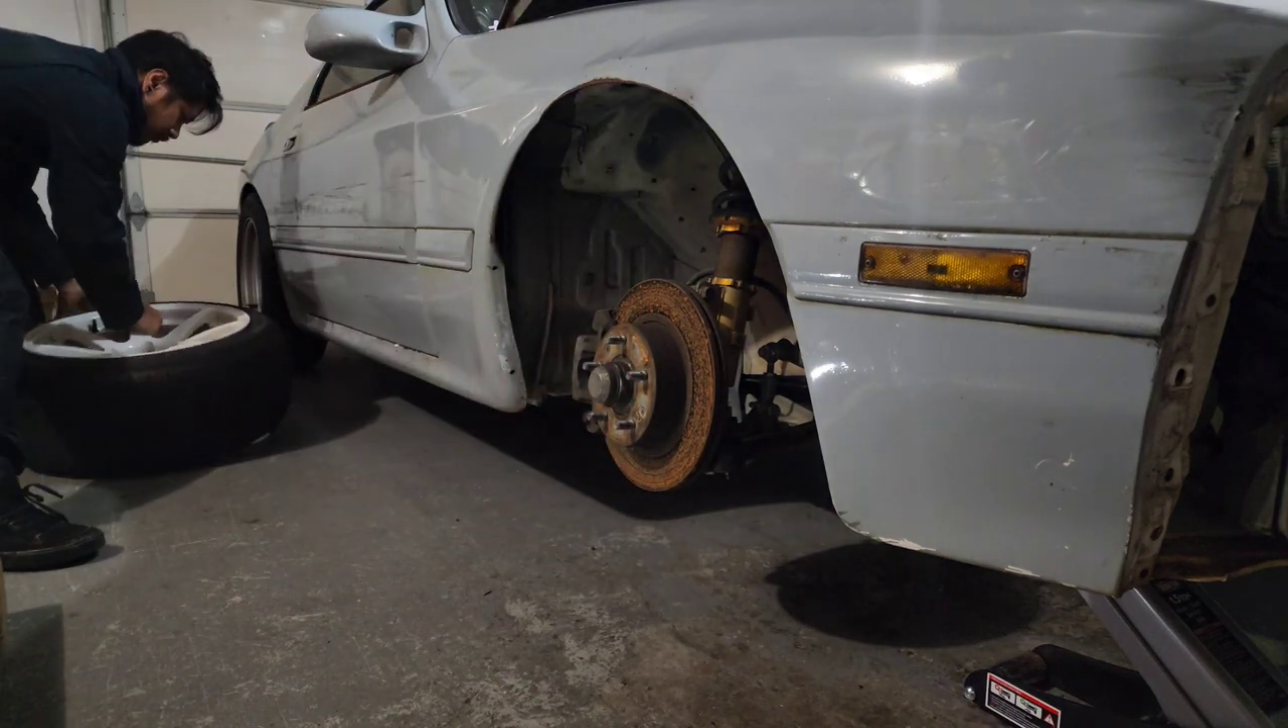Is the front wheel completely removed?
Yes.